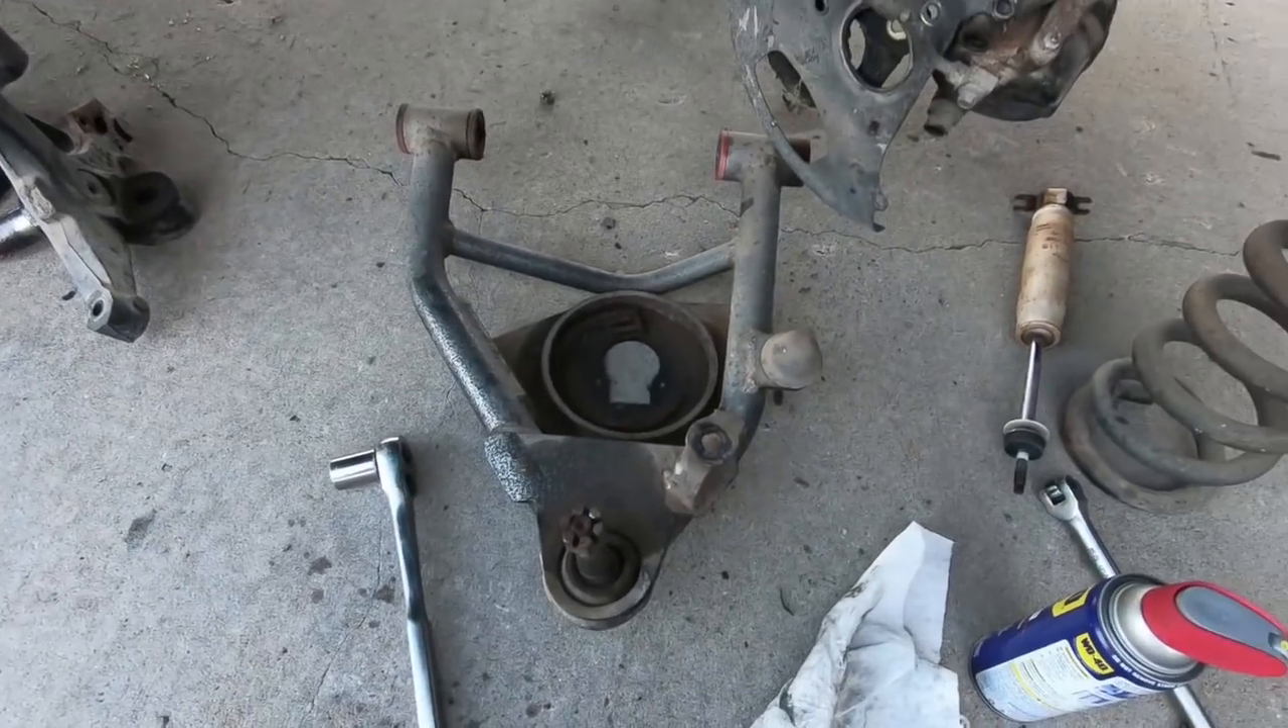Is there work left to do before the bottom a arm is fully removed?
No.